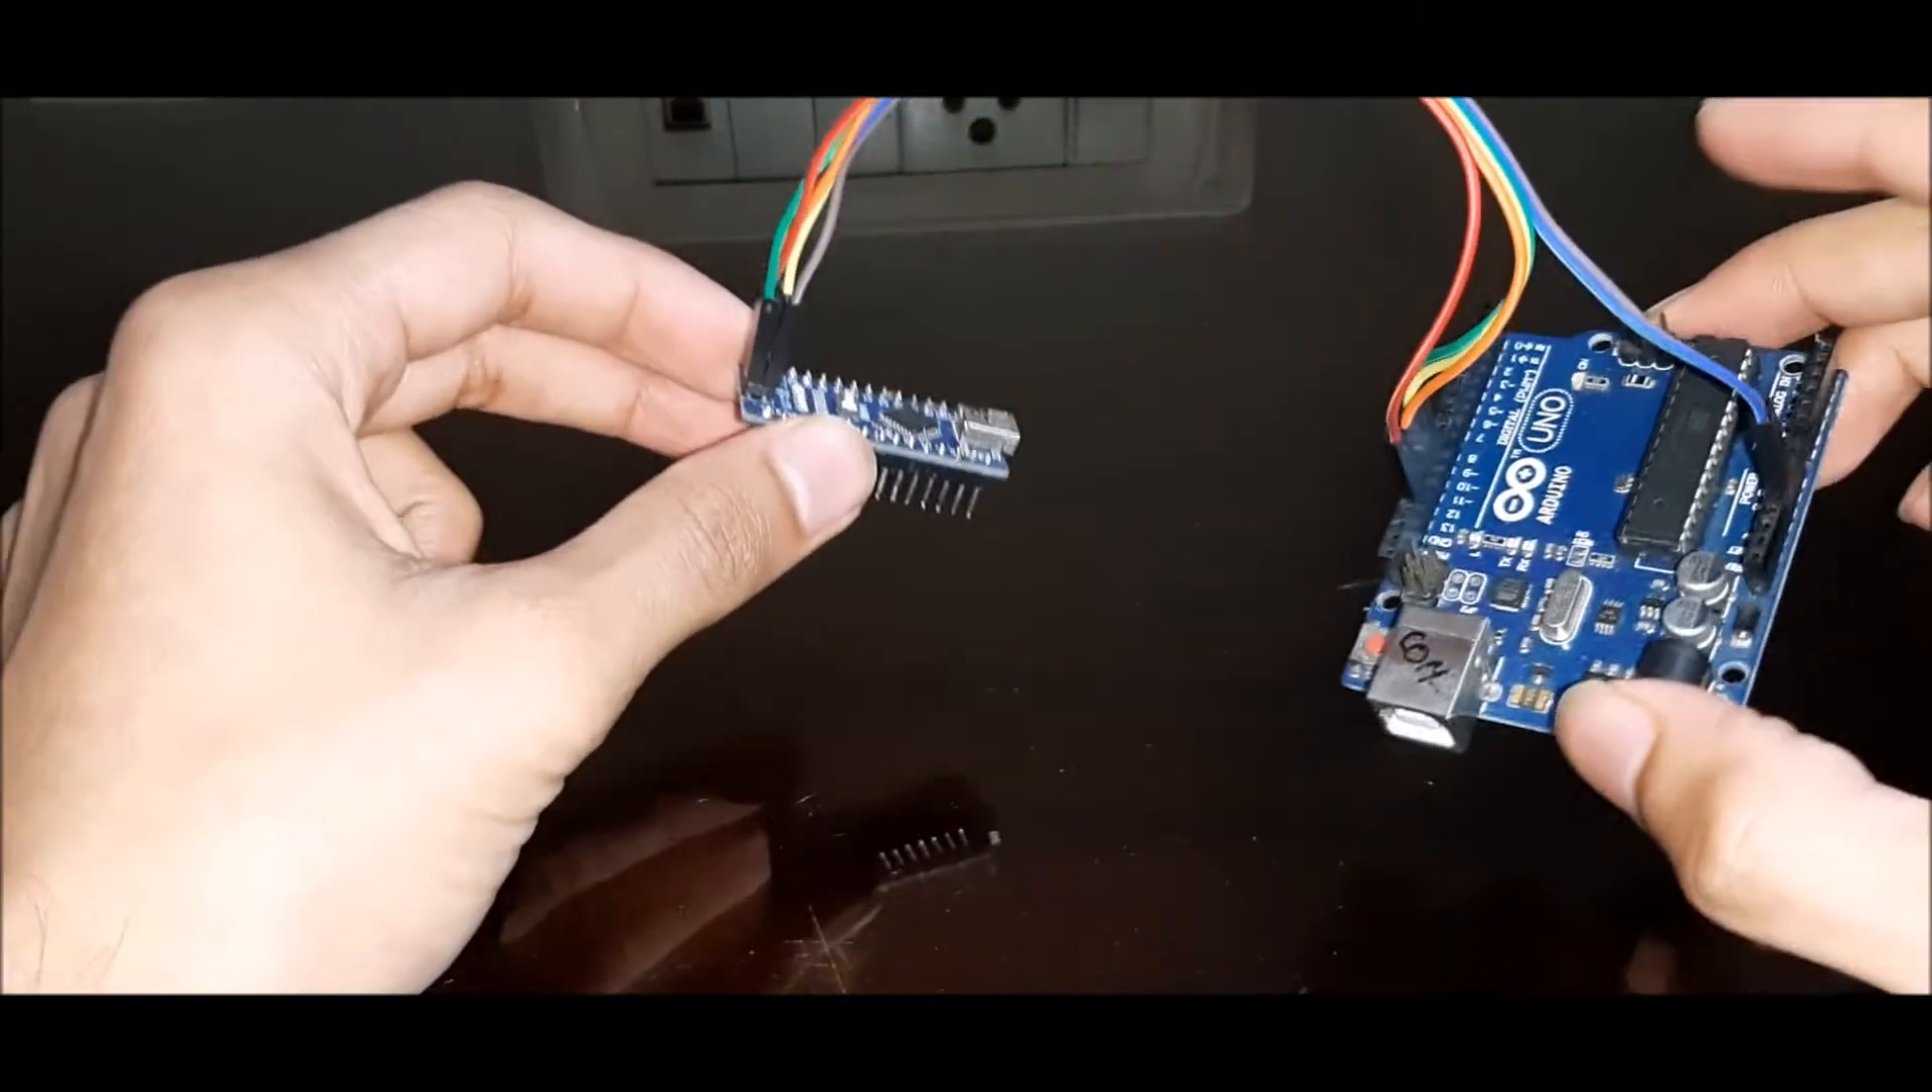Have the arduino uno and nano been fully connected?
Yes.